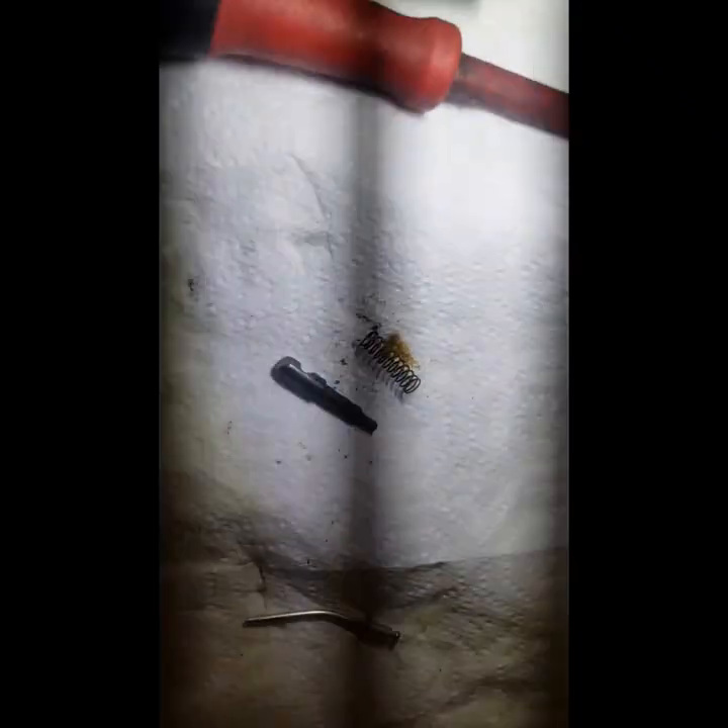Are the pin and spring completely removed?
Yes.